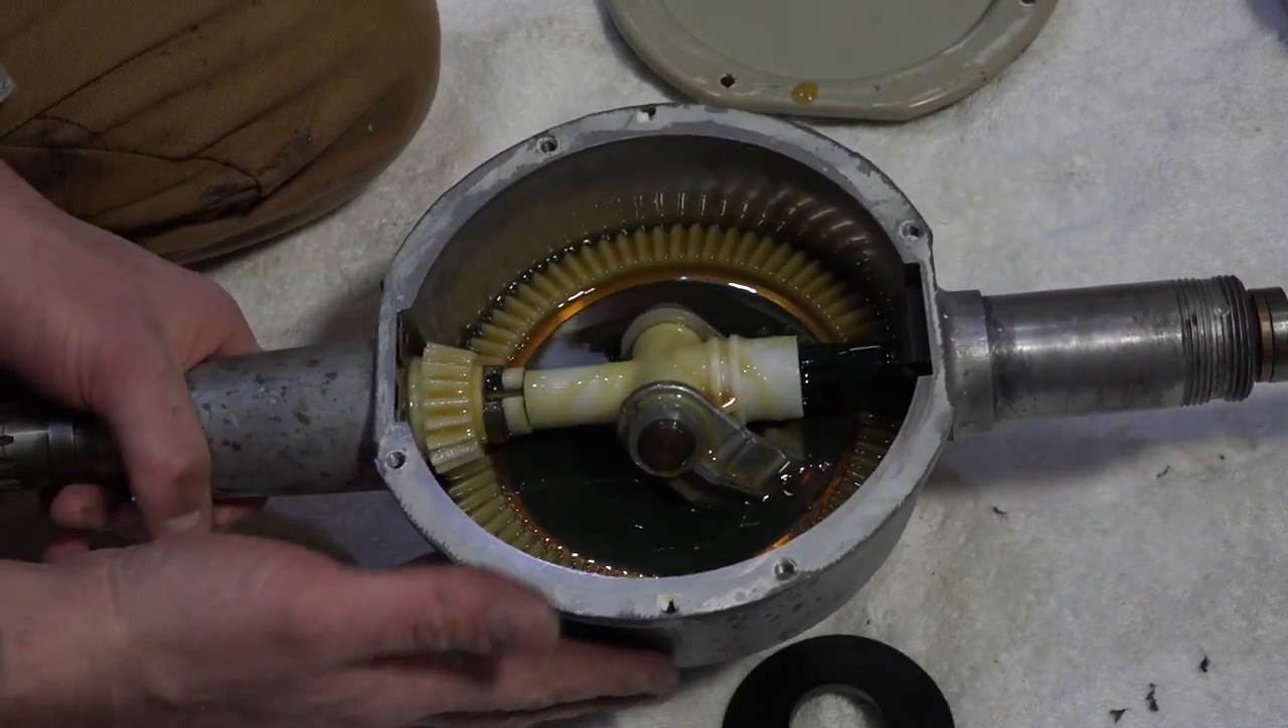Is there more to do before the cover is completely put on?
Yes.